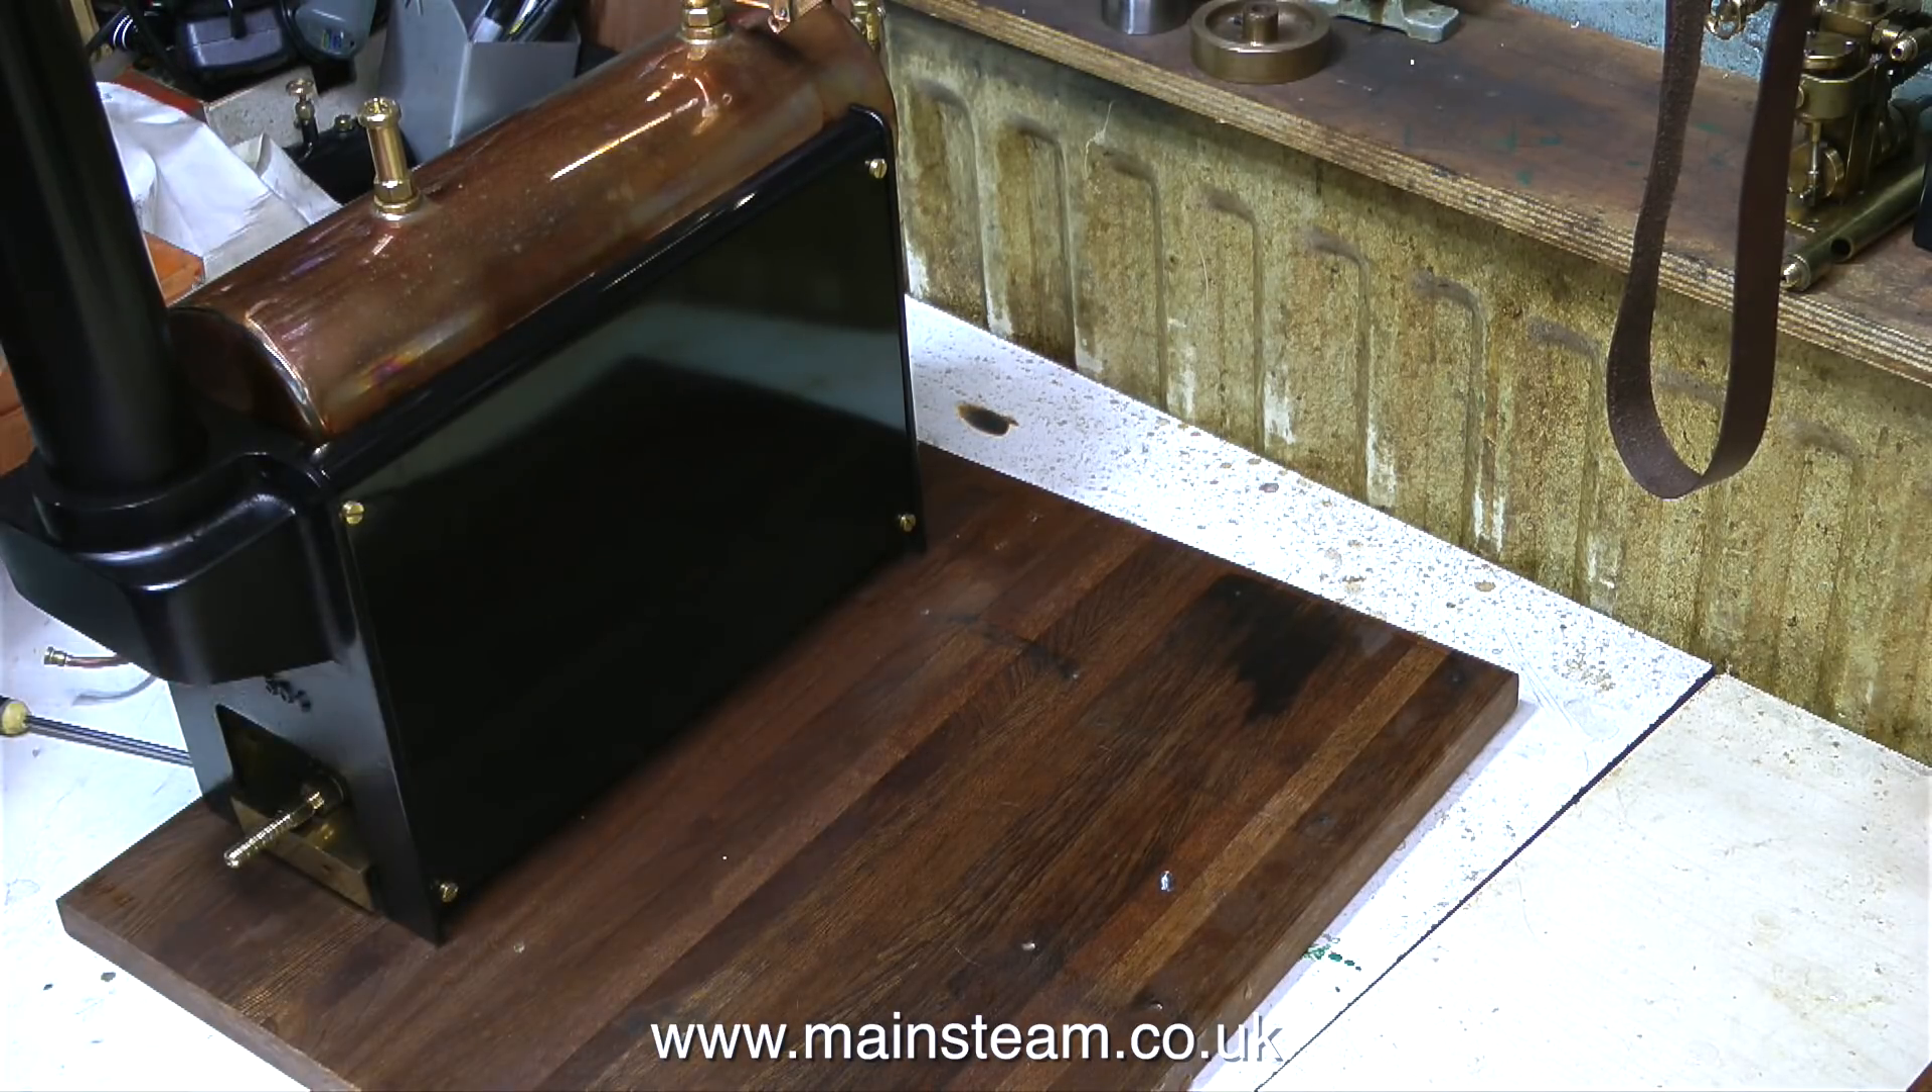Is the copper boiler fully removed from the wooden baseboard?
No.